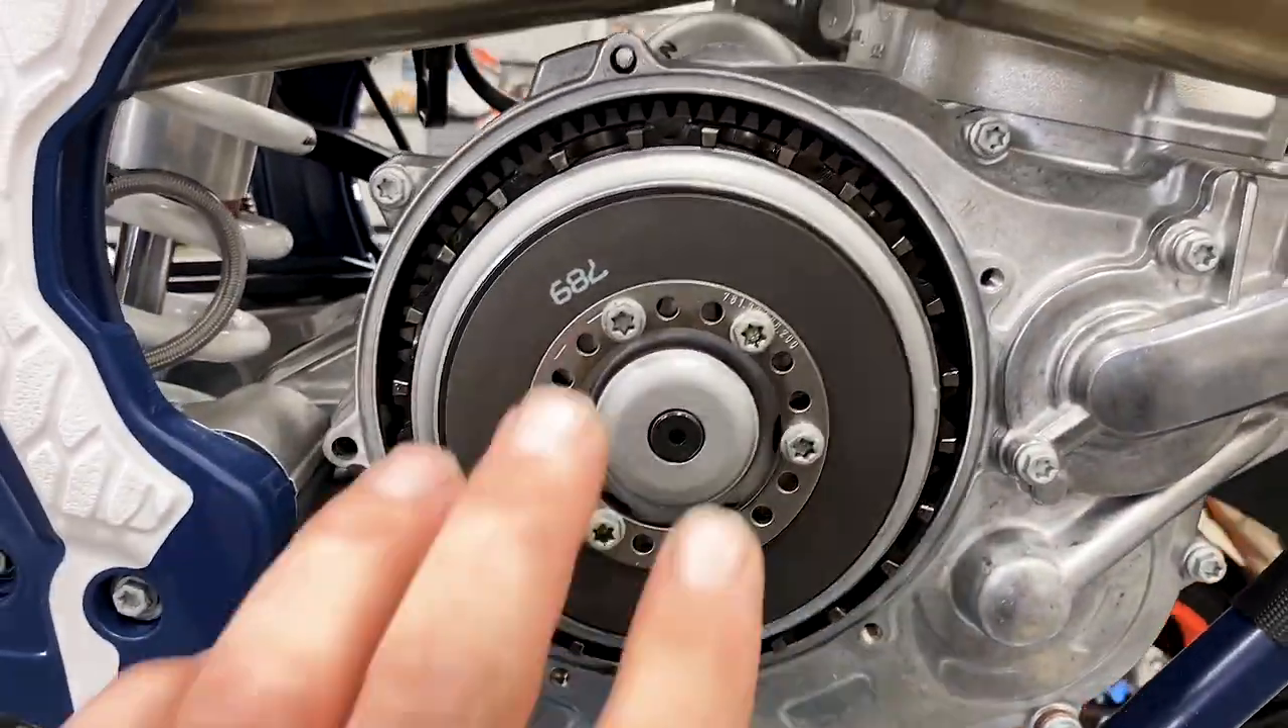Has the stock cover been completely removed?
Yes.